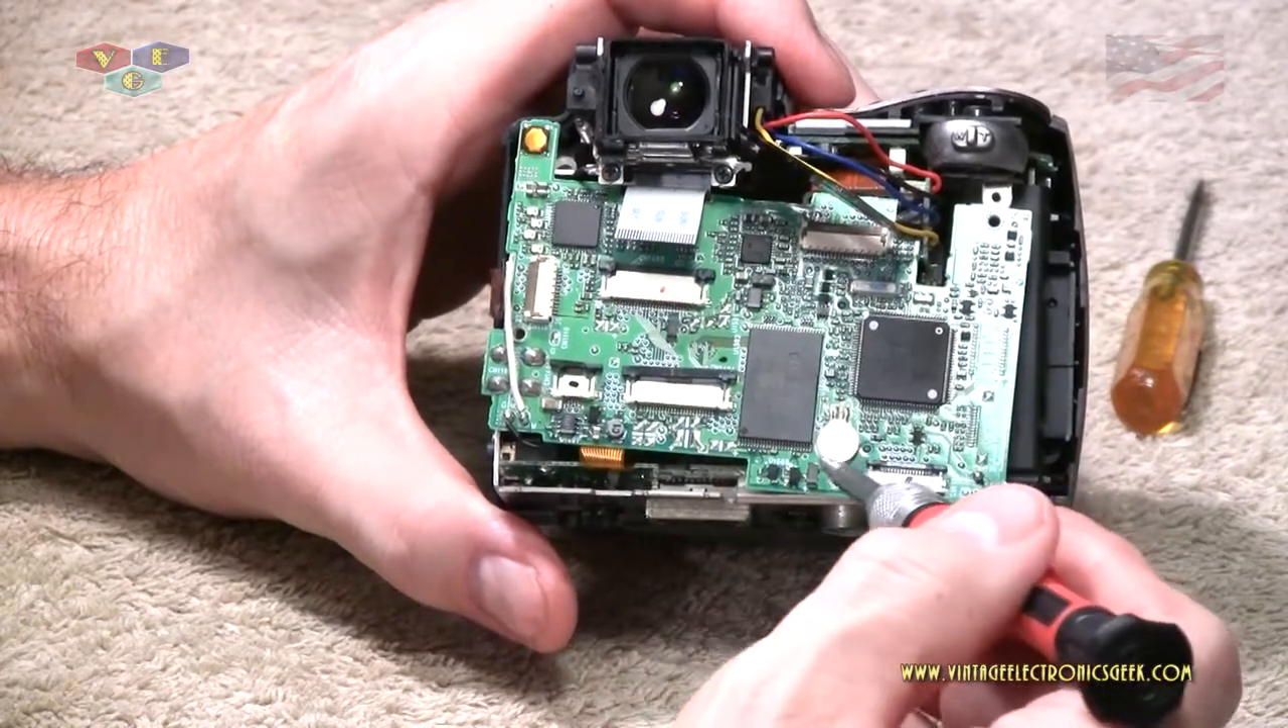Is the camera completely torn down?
No.